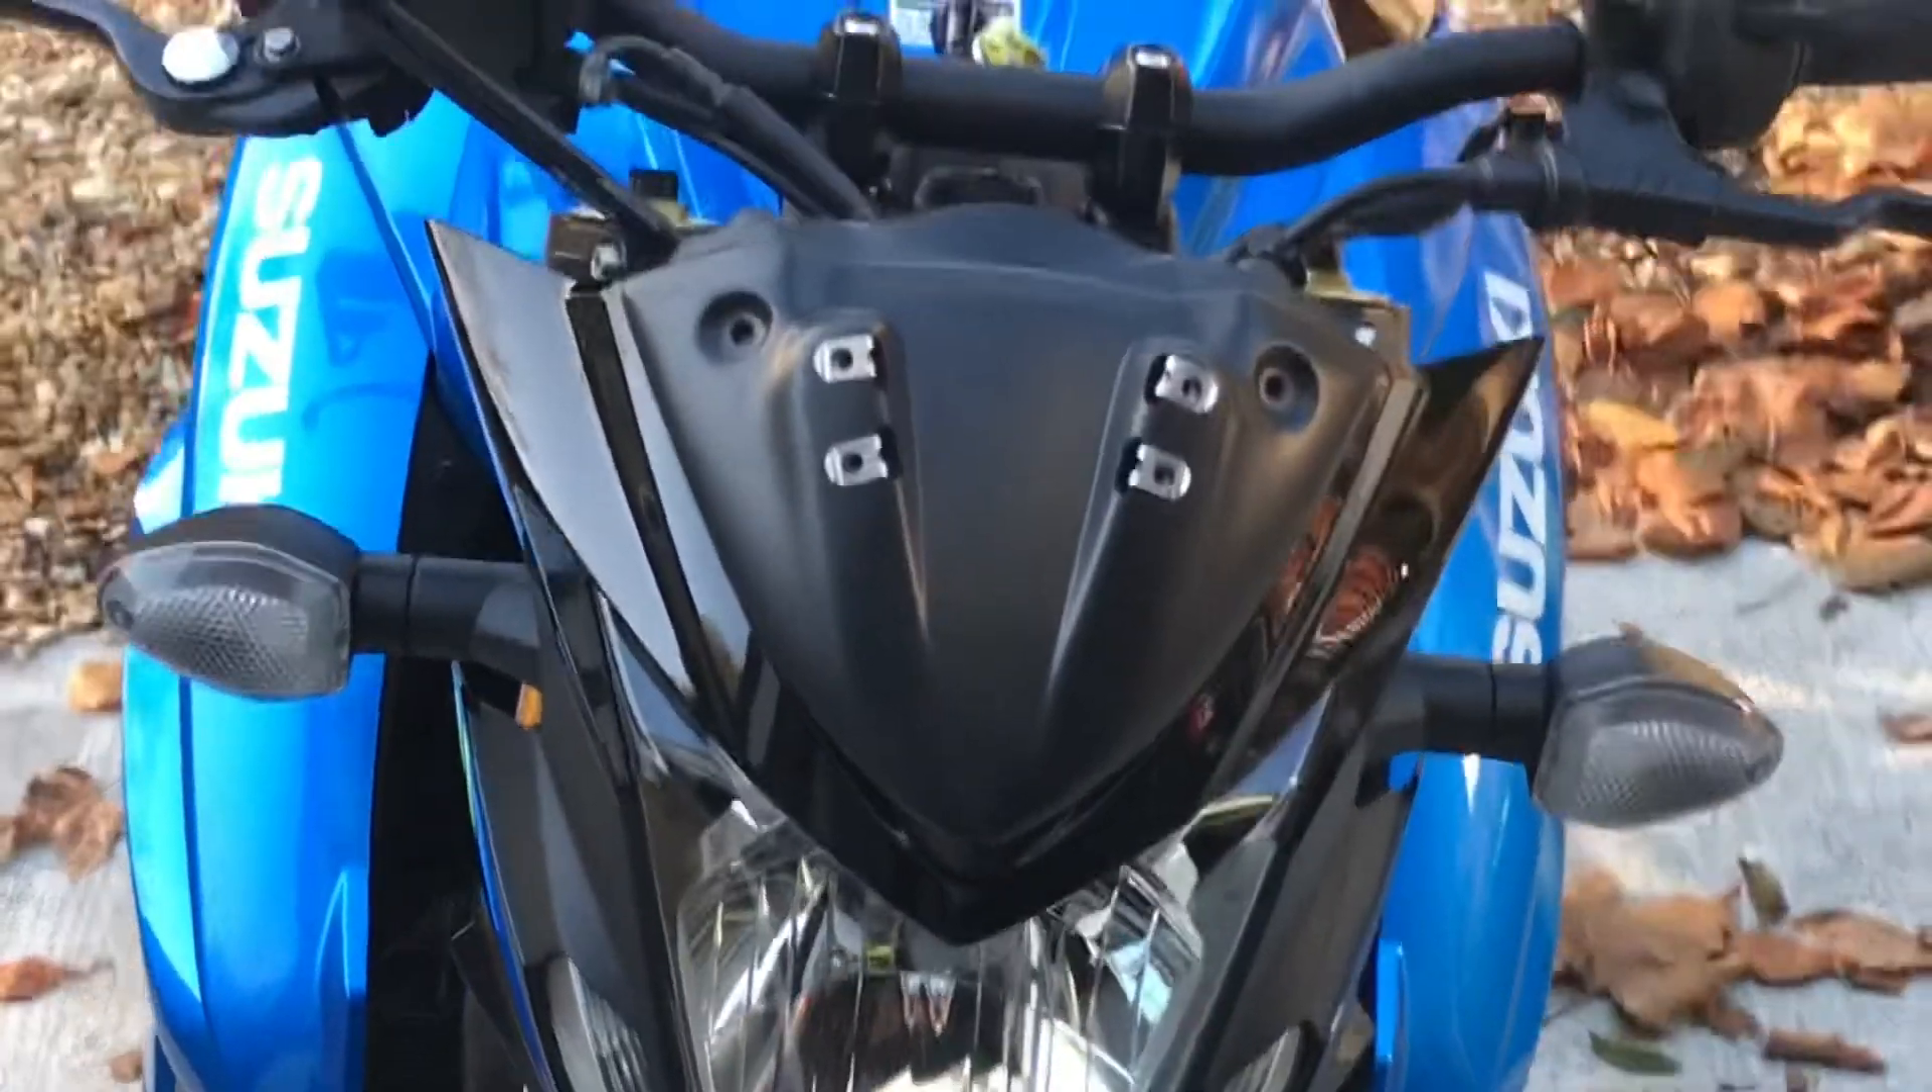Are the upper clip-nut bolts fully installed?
No.